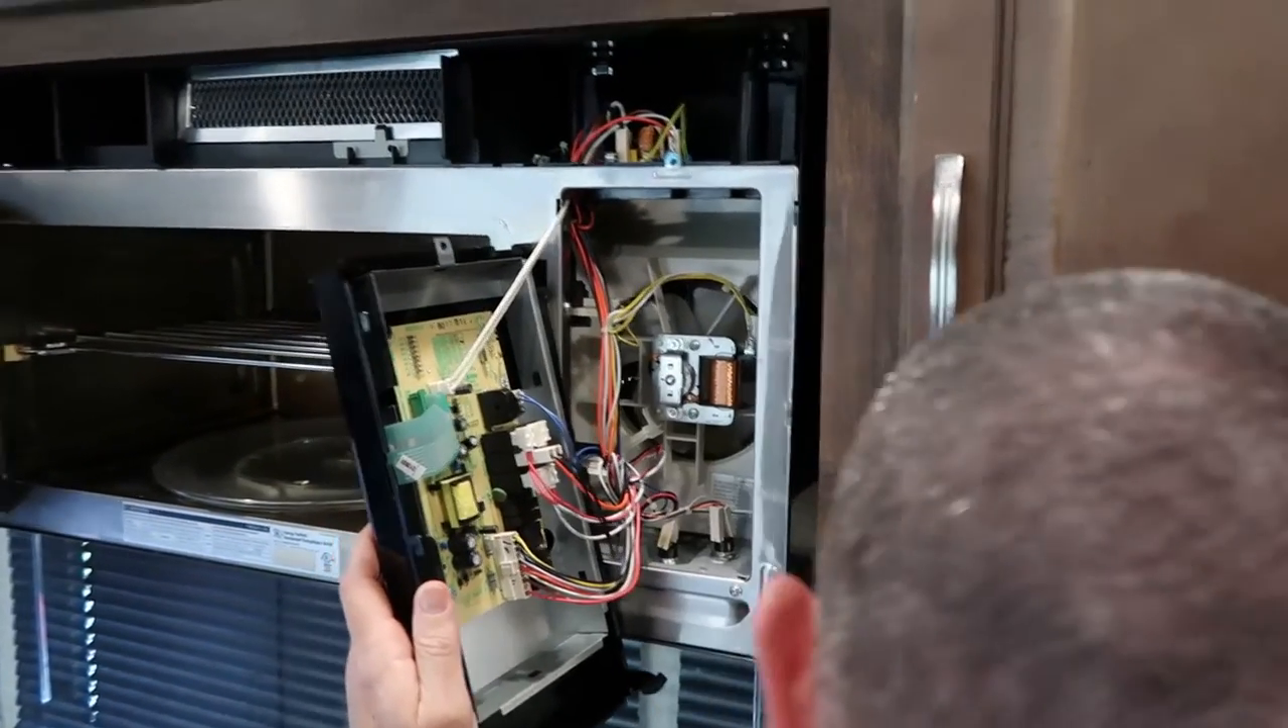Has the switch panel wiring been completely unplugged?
No.